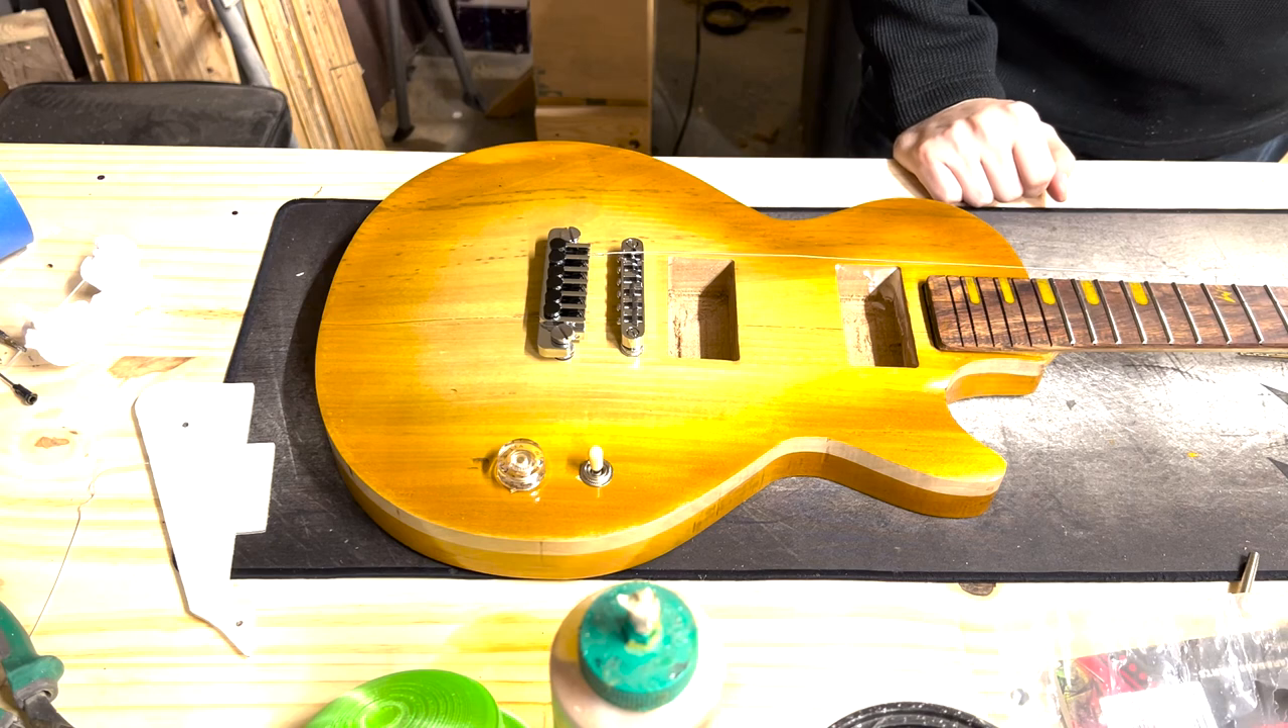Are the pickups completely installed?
No.